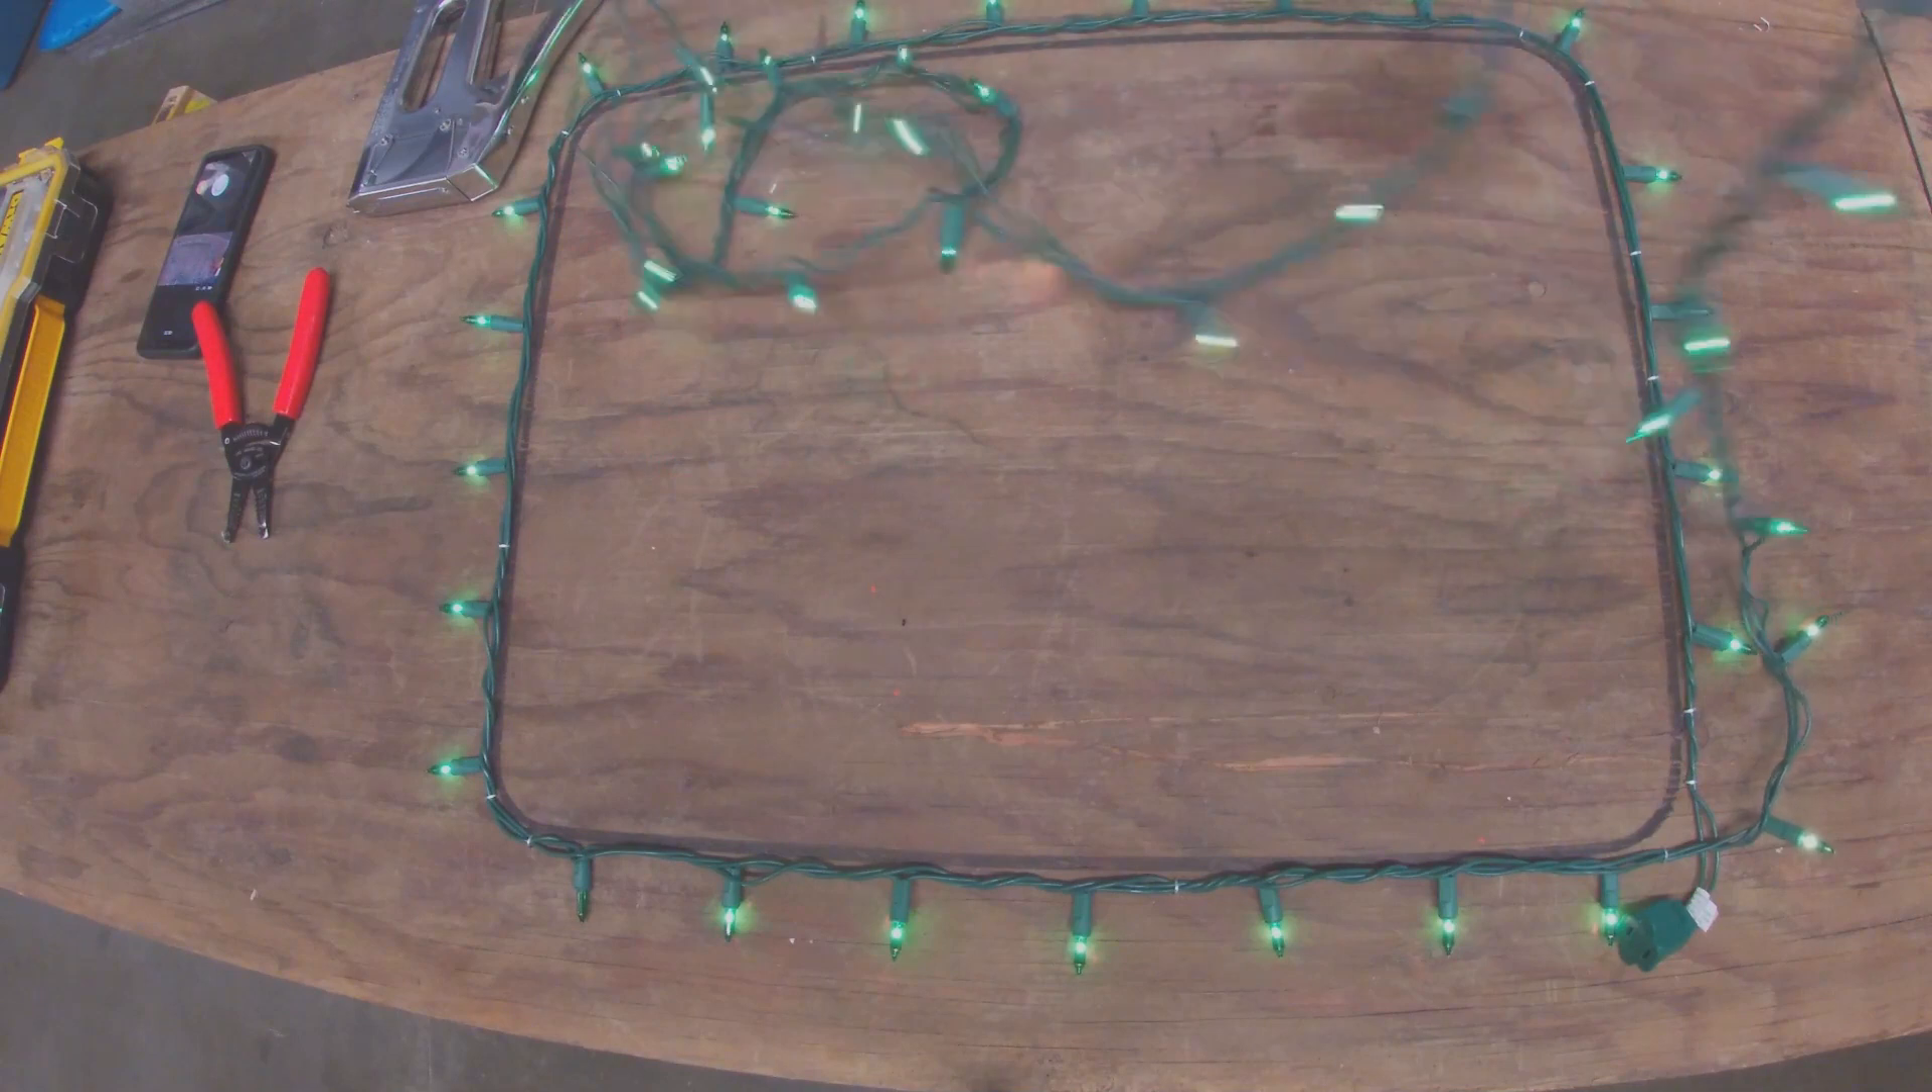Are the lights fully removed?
No.